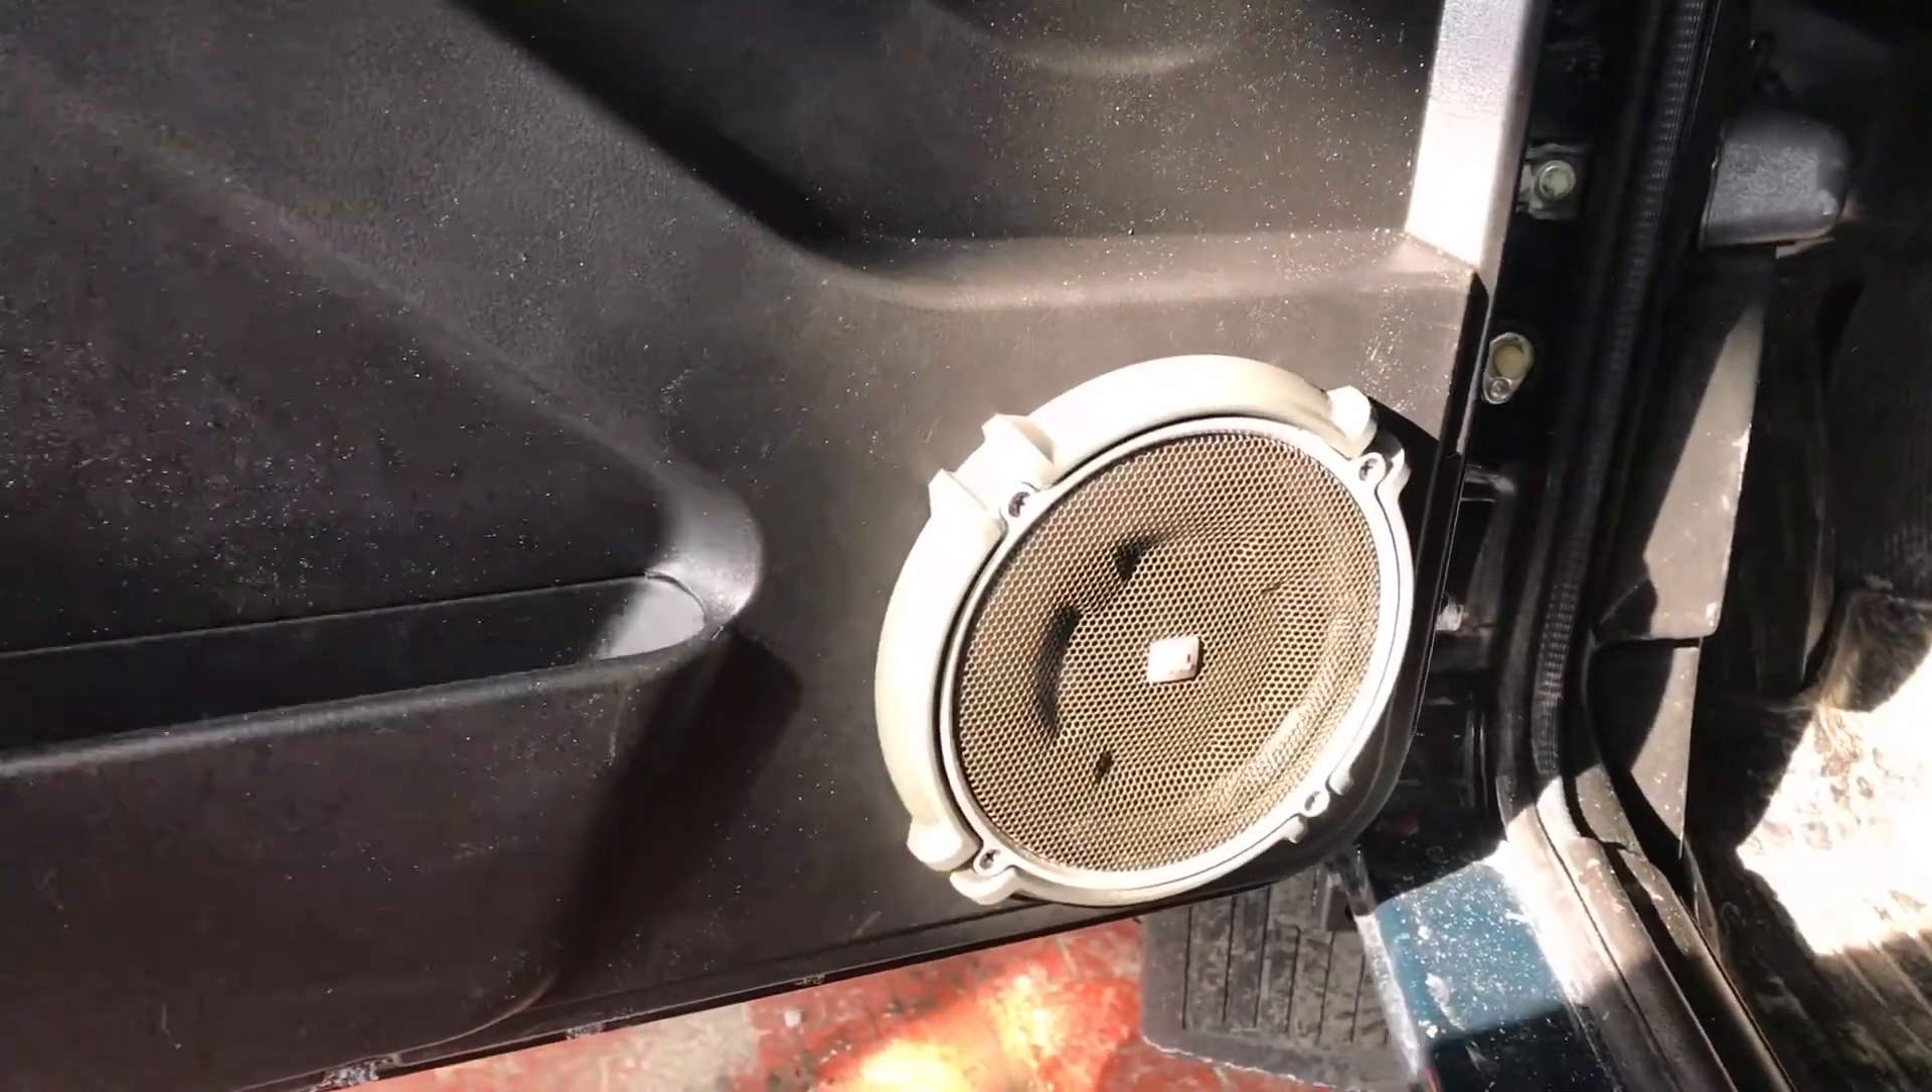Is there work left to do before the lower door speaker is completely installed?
No.